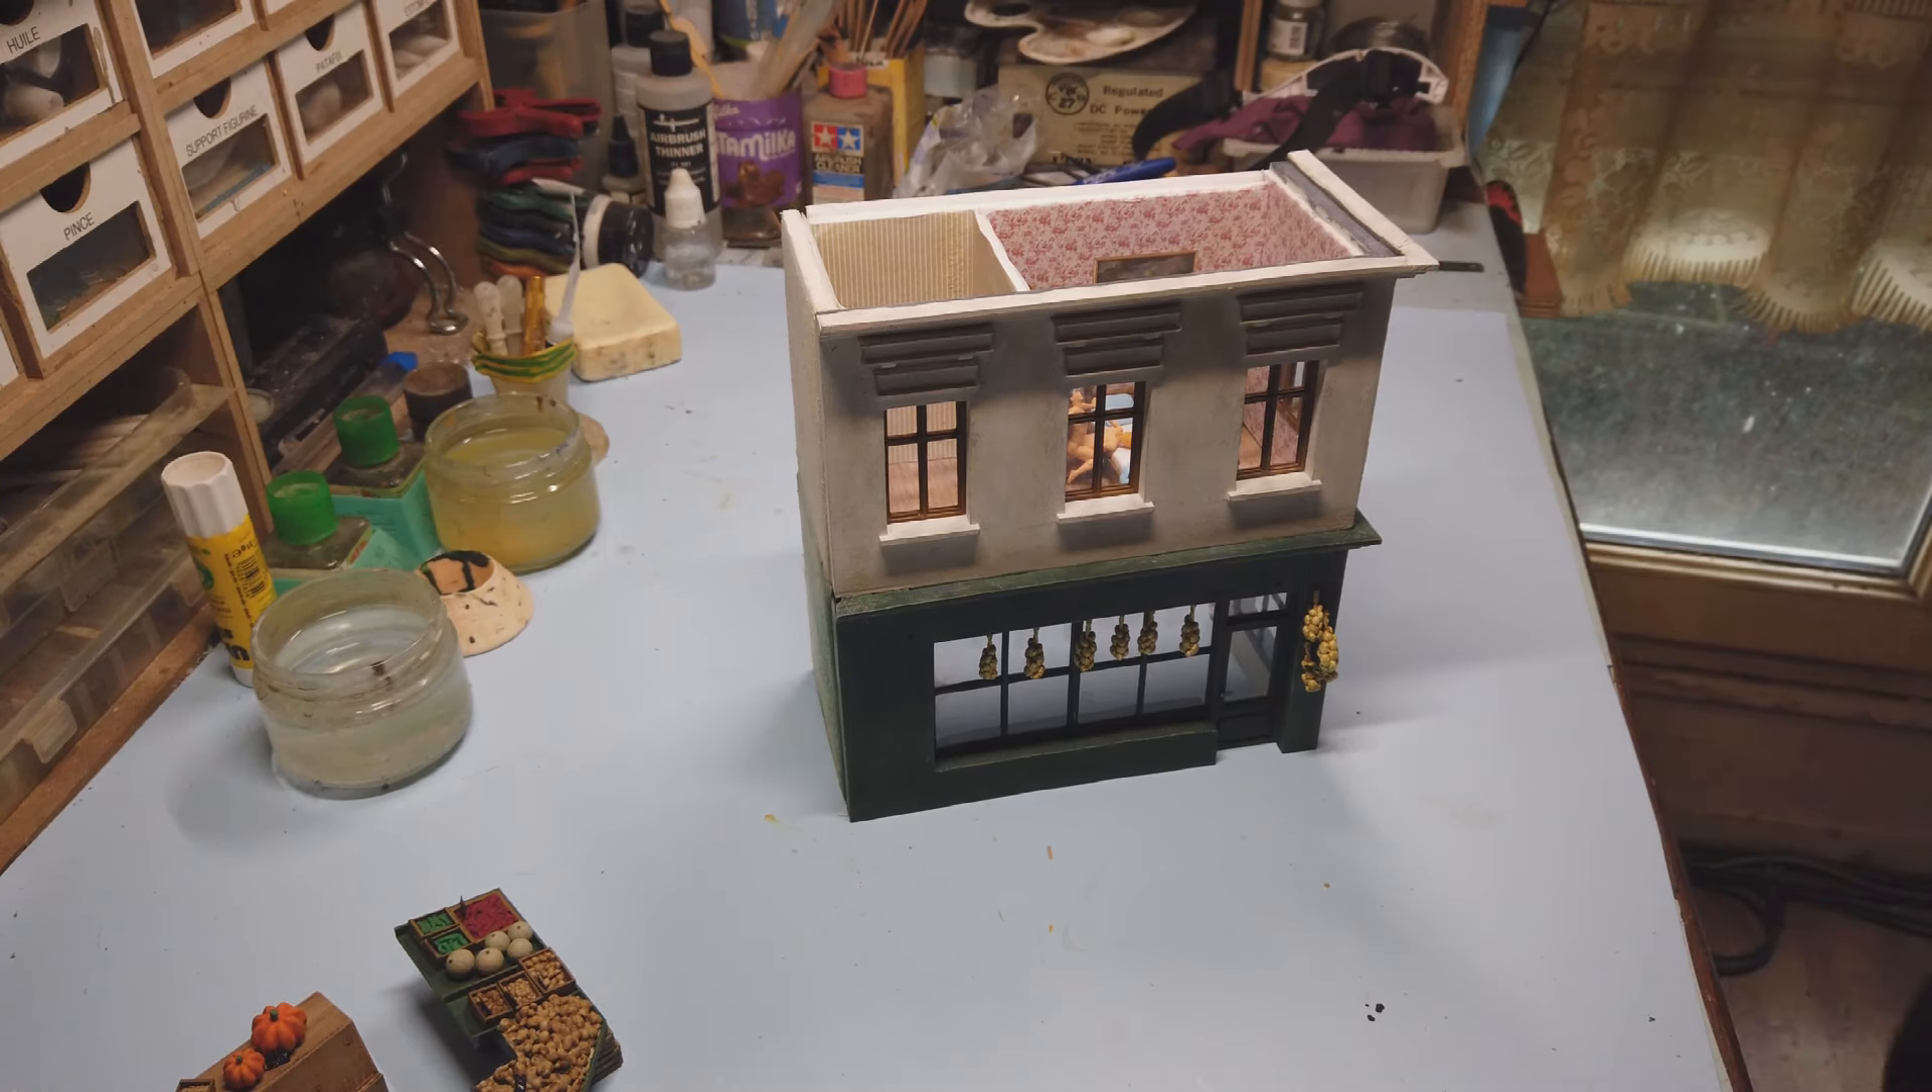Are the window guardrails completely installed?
No.